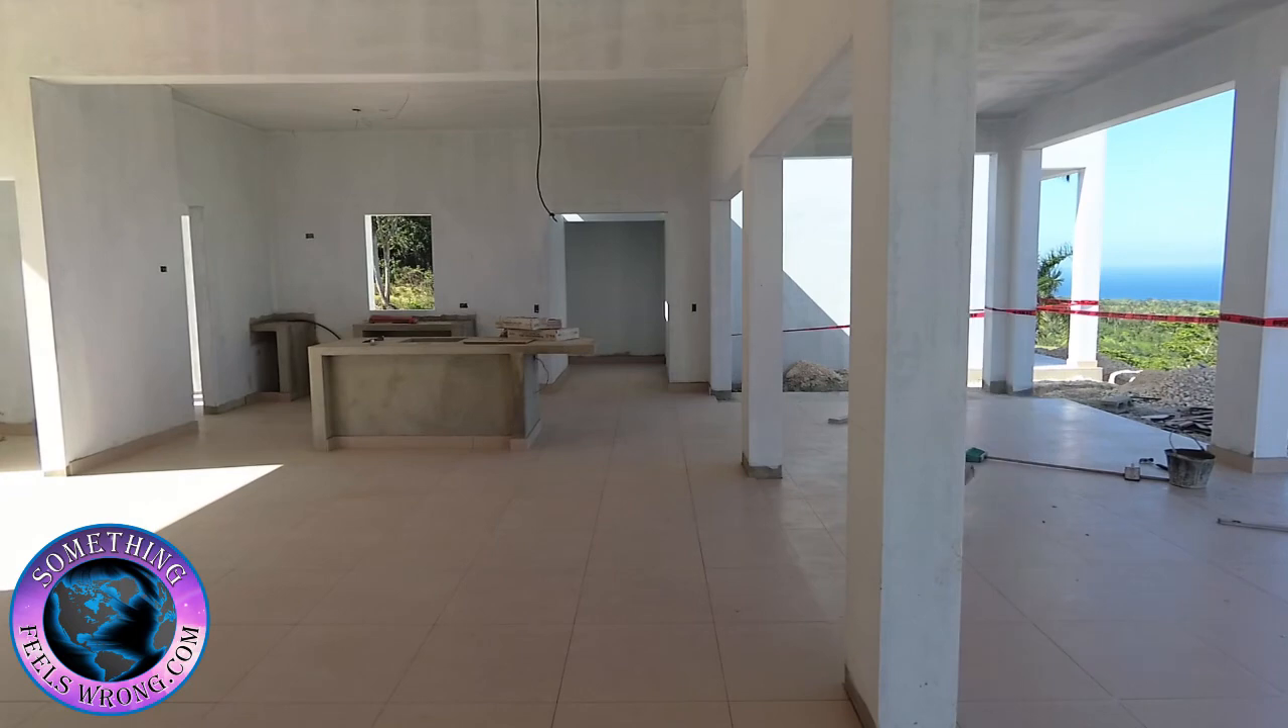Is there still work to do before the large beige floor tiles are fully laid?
No.